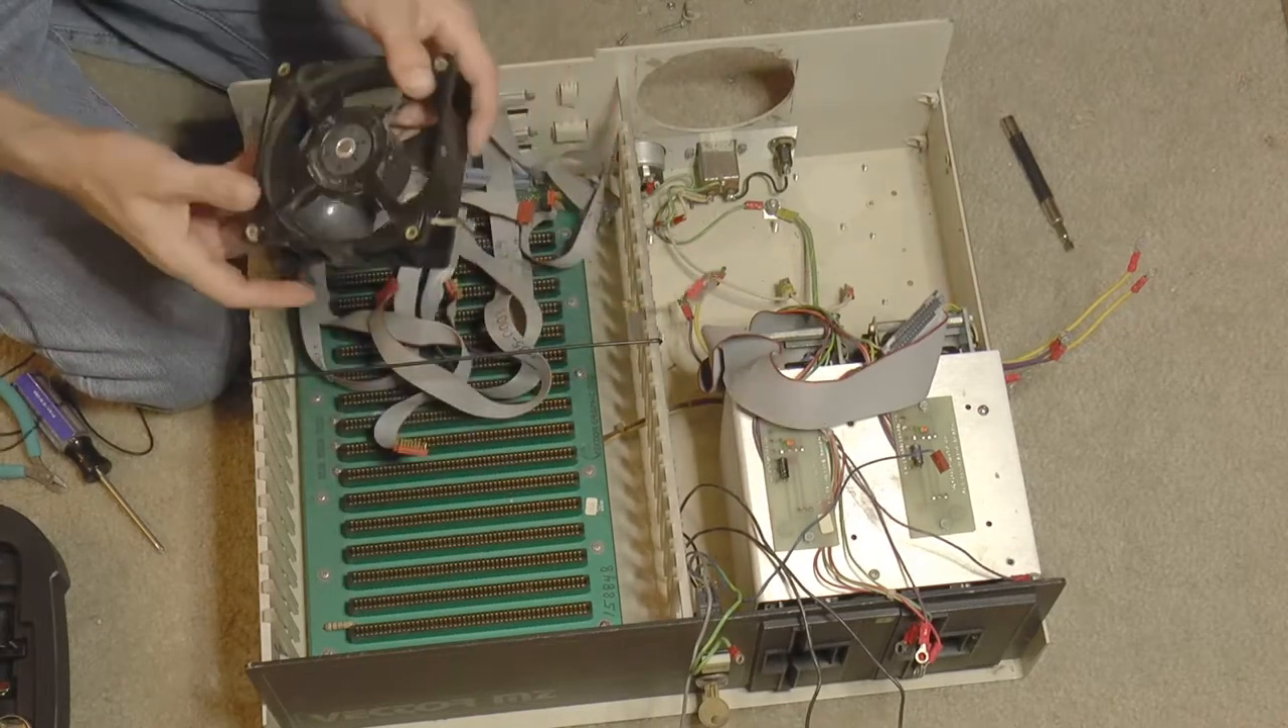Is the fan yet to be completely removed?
No.